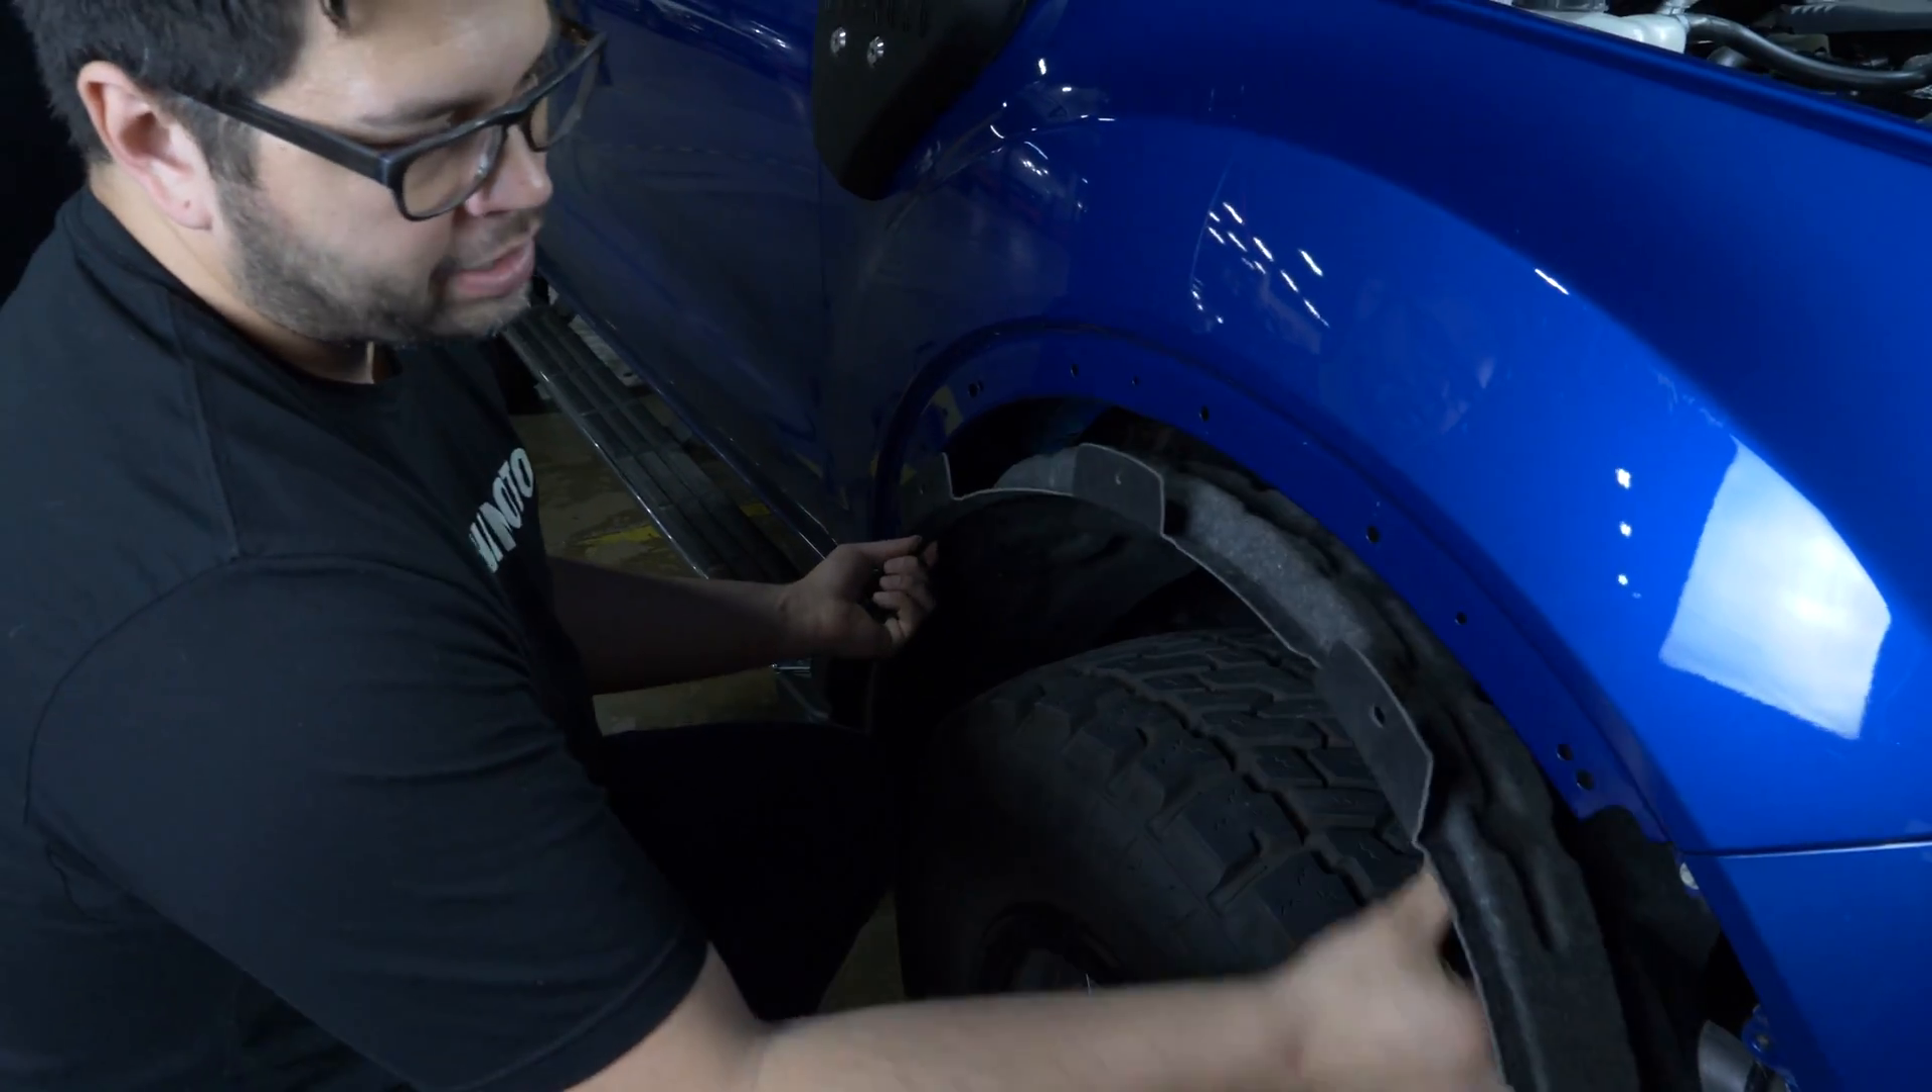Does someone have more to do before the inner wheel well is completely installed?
Yes.